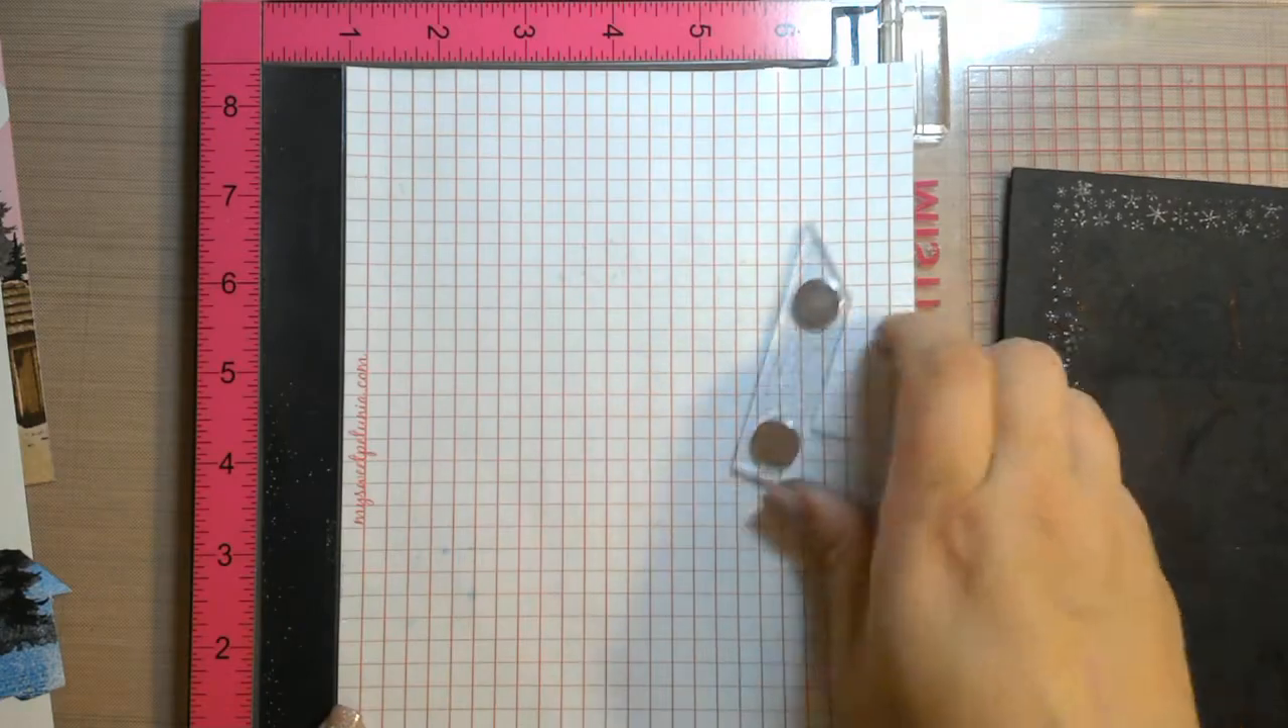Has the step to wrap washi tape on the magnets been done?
No.